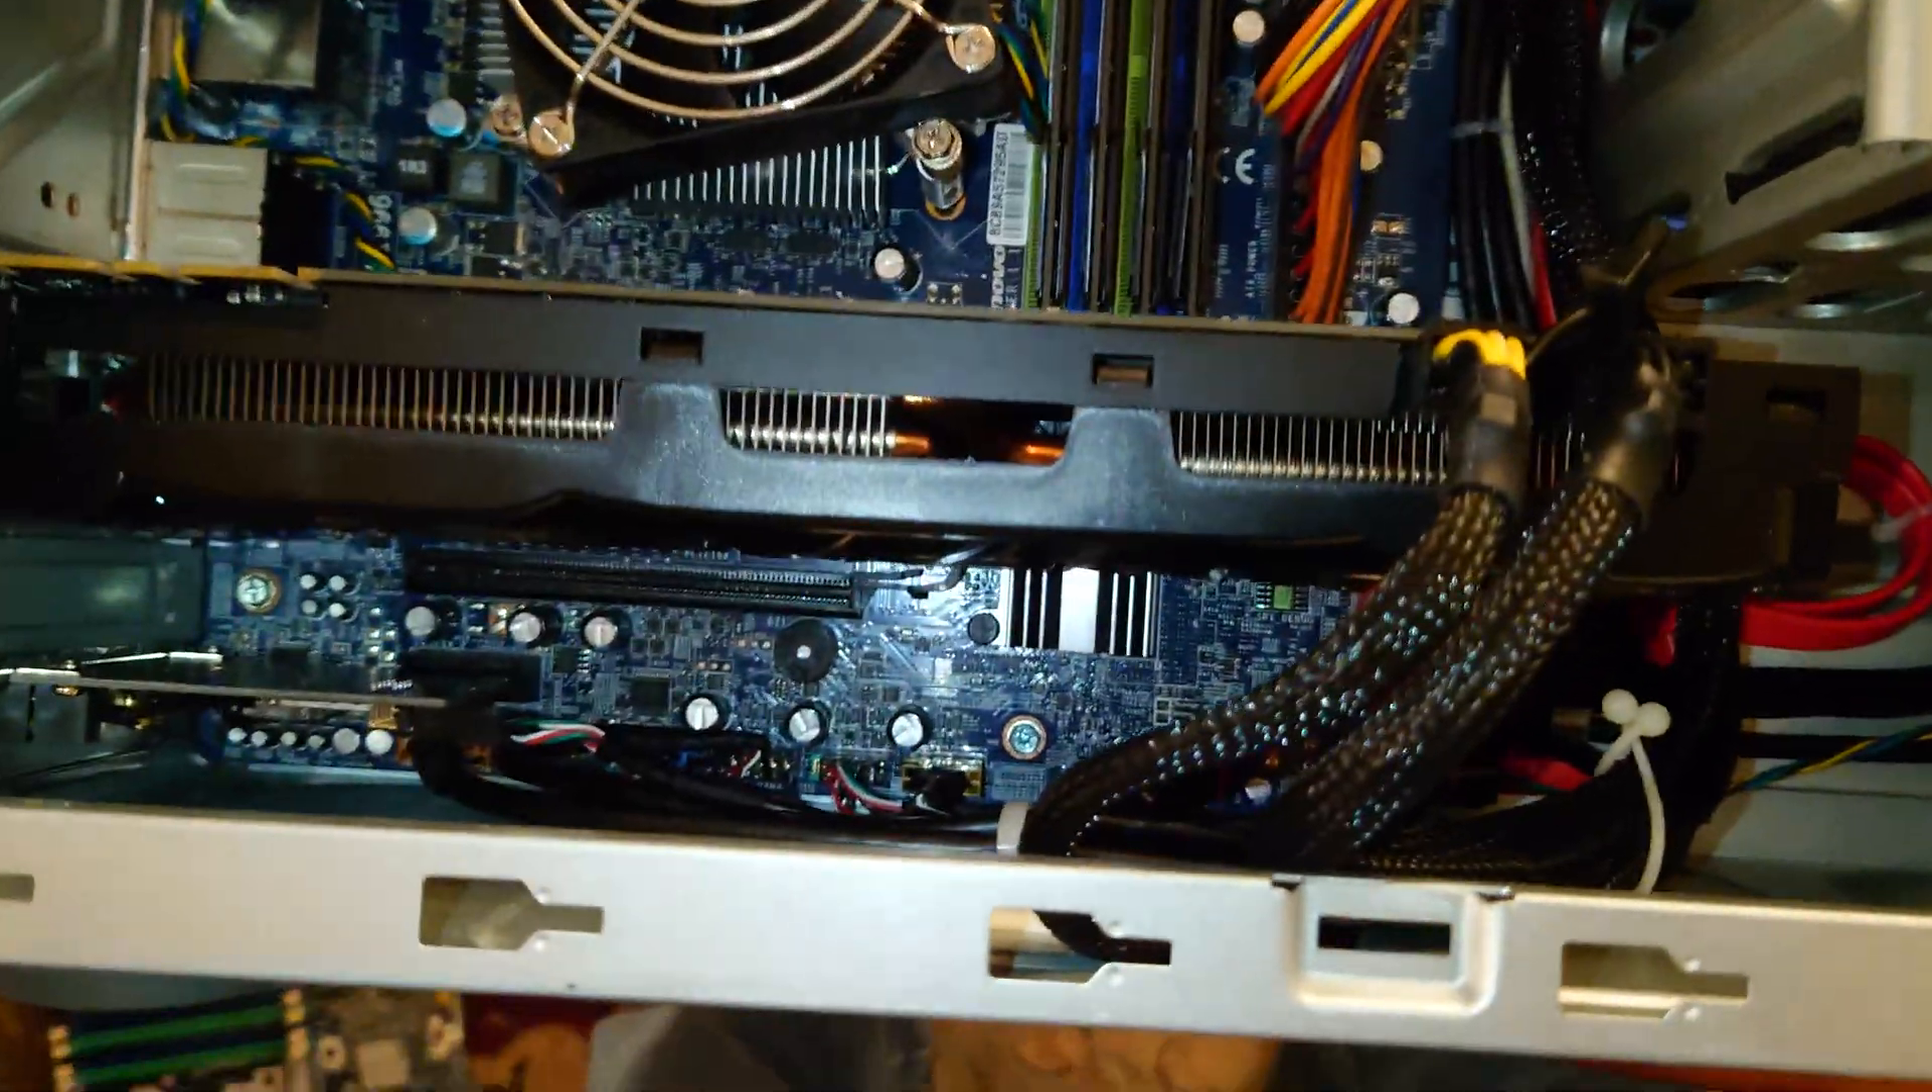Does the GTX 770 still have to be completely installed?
No.